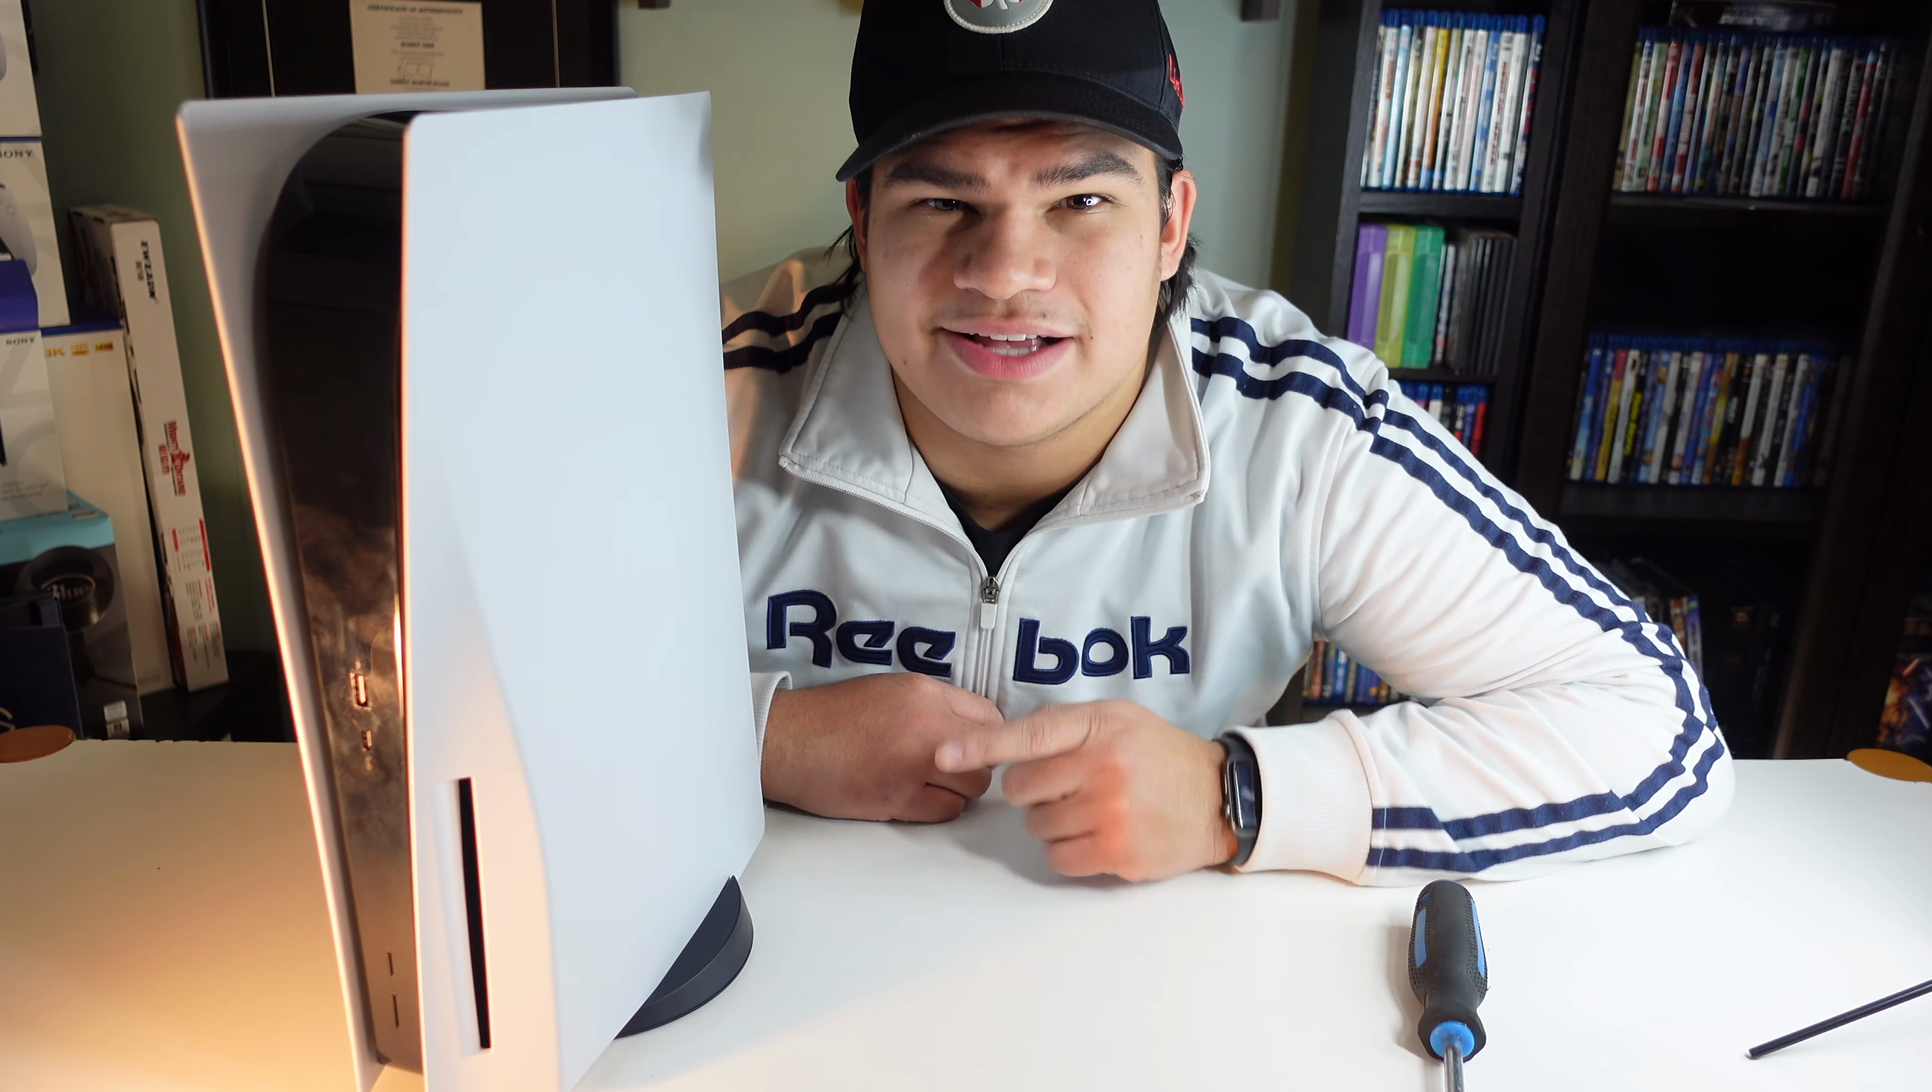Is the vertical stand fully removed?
No.